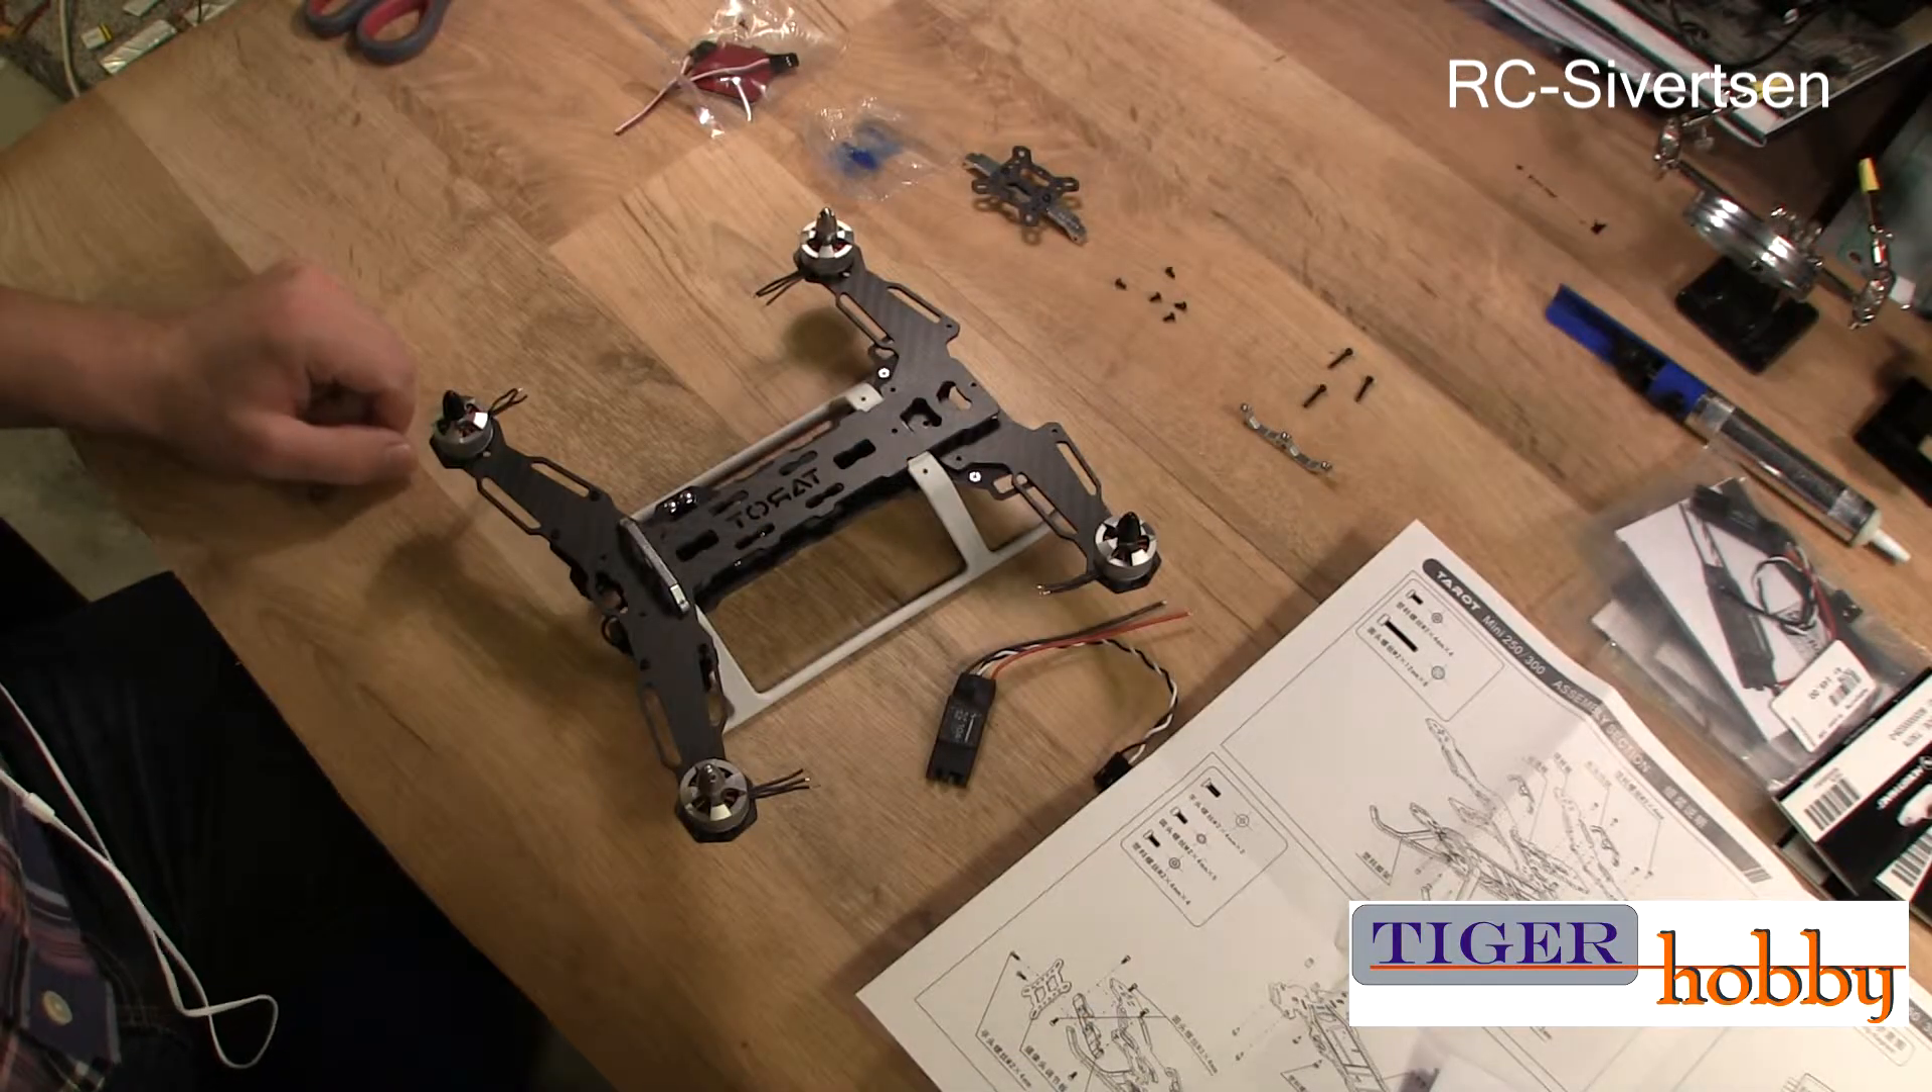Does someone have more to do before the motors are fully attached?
No.